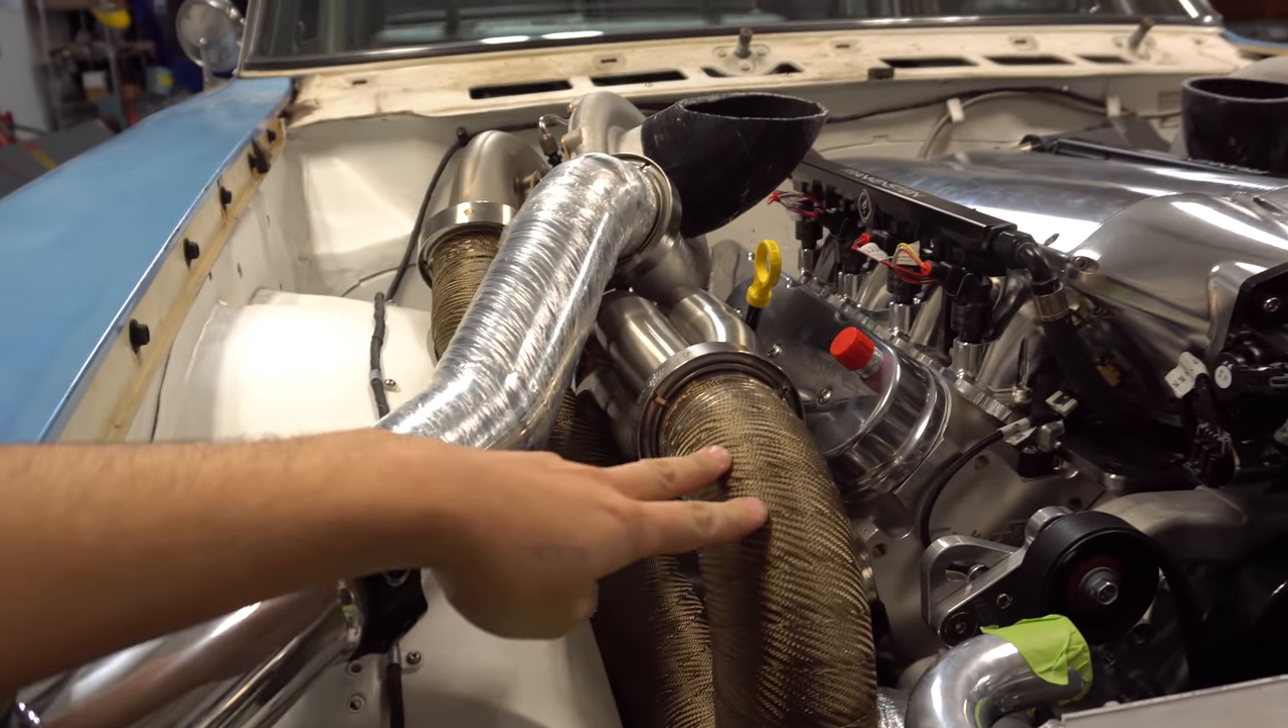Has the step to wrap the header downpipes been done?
Yes.